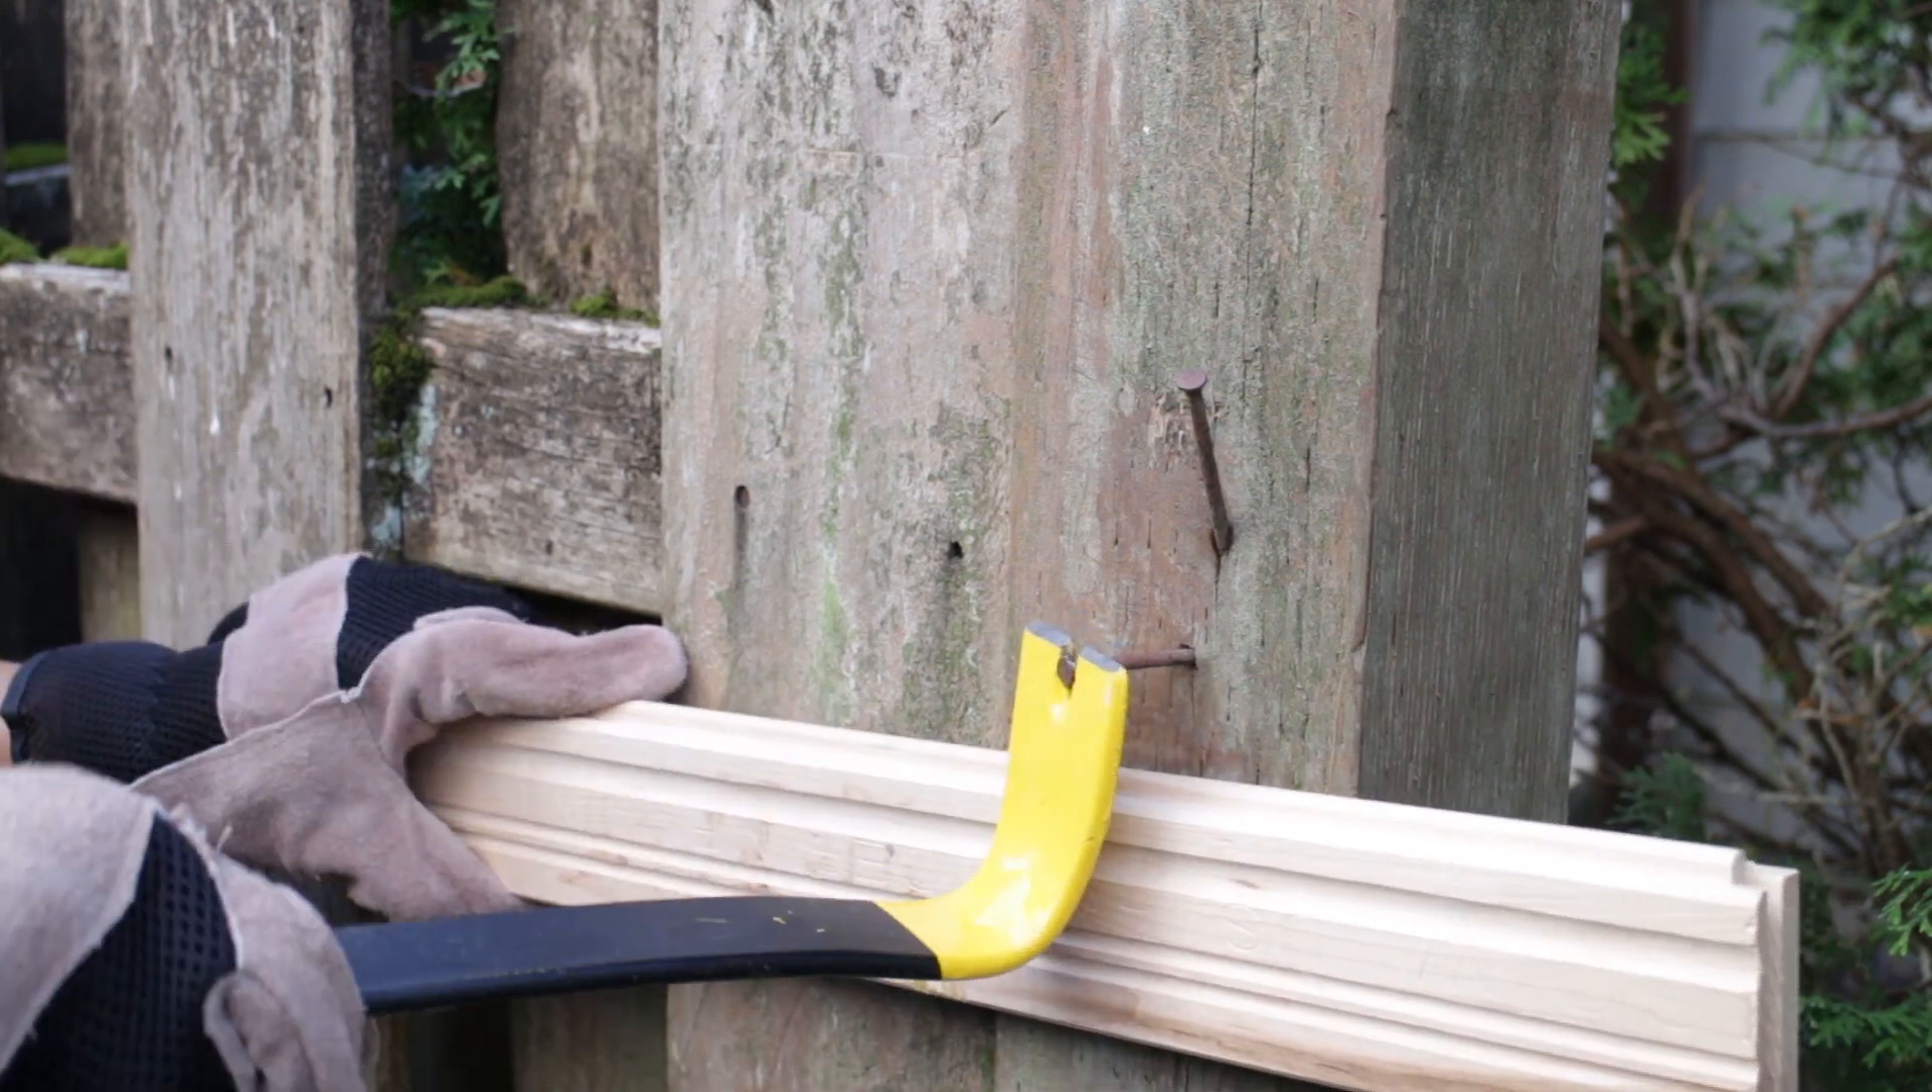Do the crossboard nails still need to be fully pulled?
Yes.